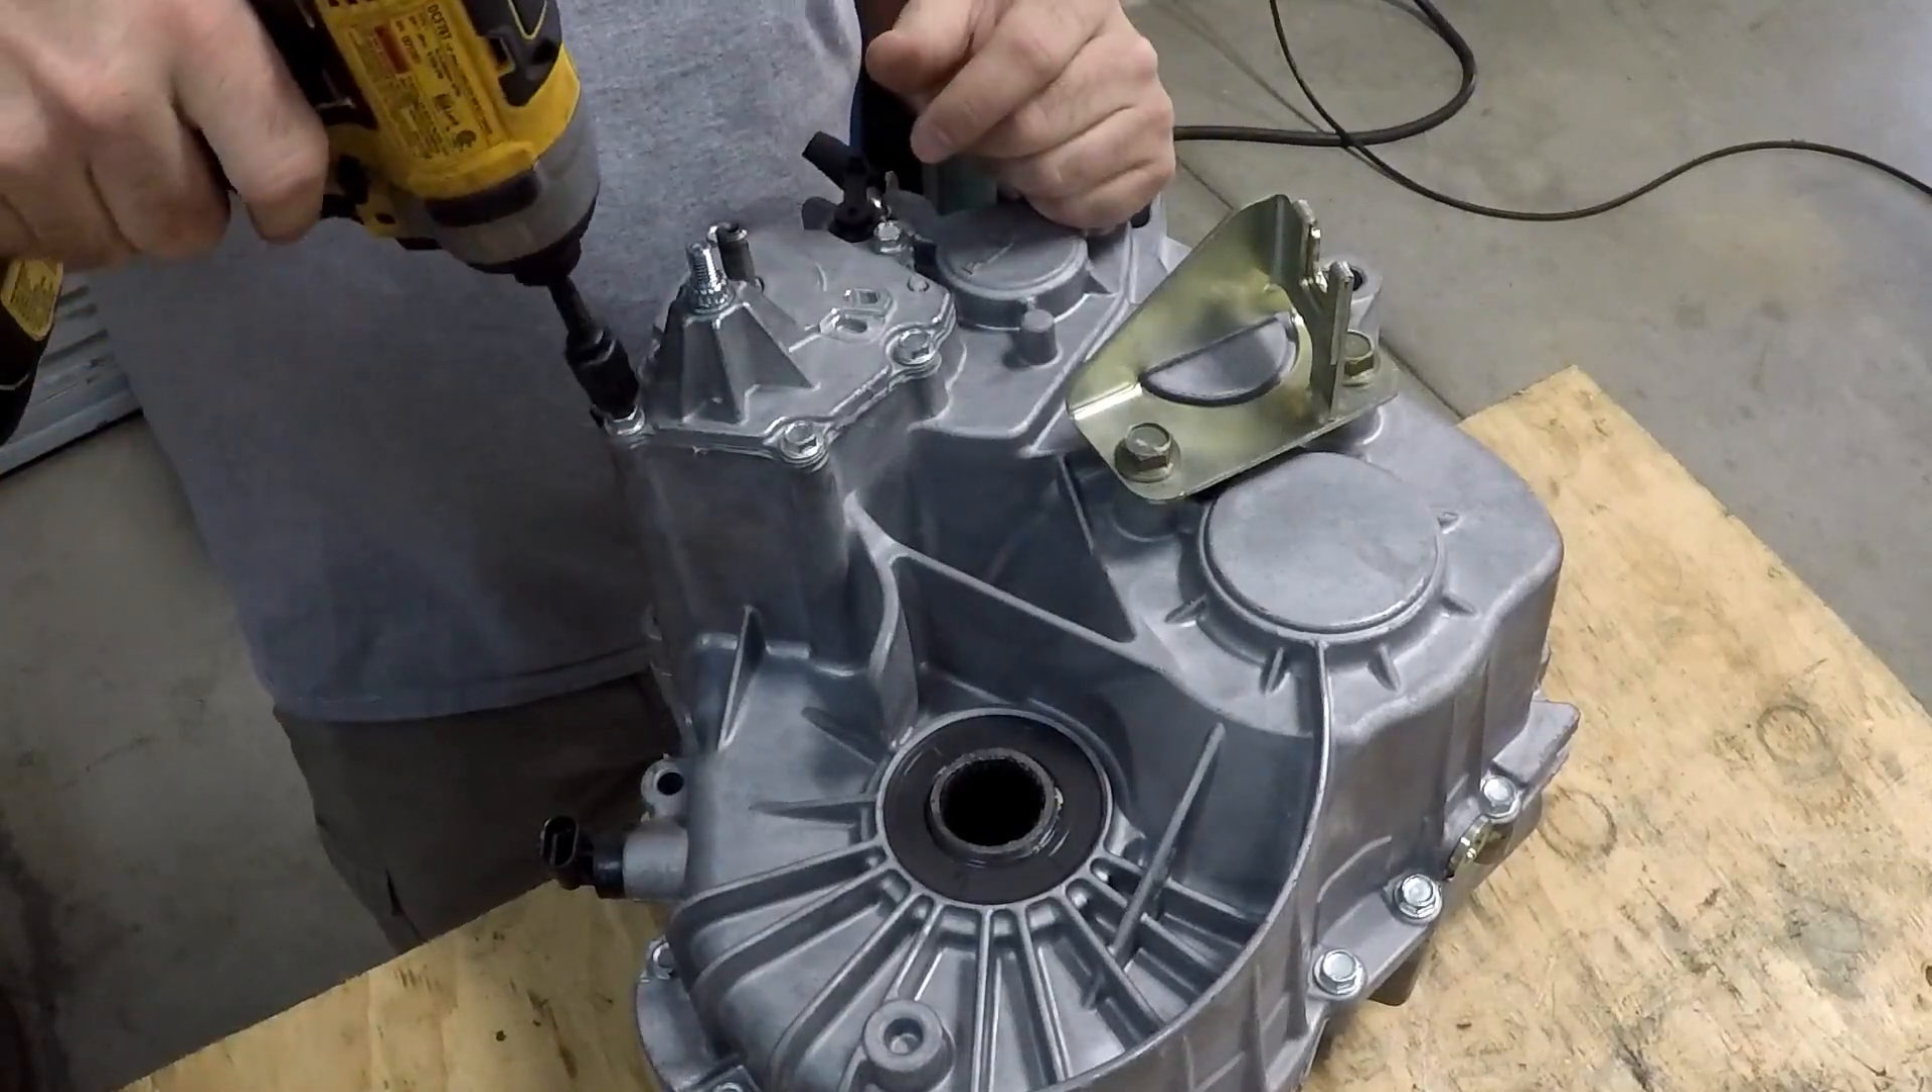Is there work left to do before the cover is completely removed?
Yes.